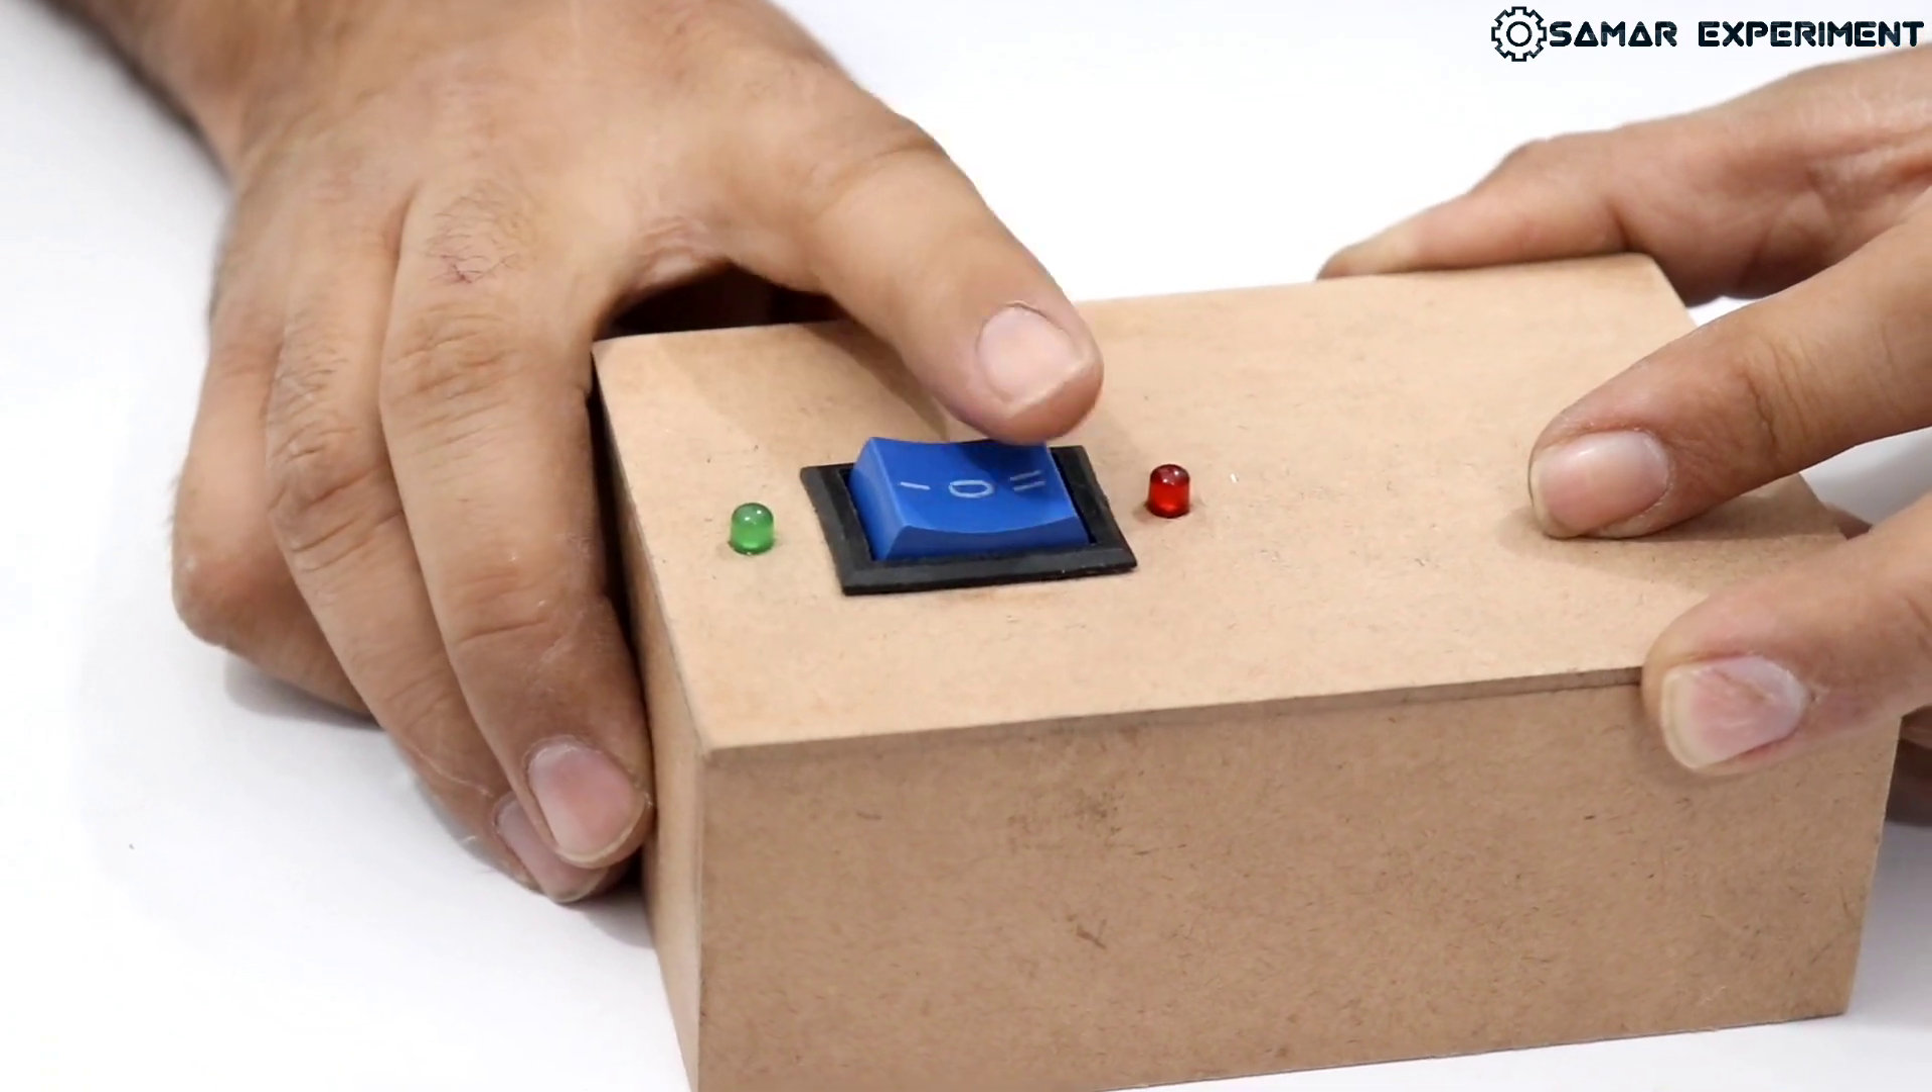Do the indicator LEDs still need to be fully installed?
No.